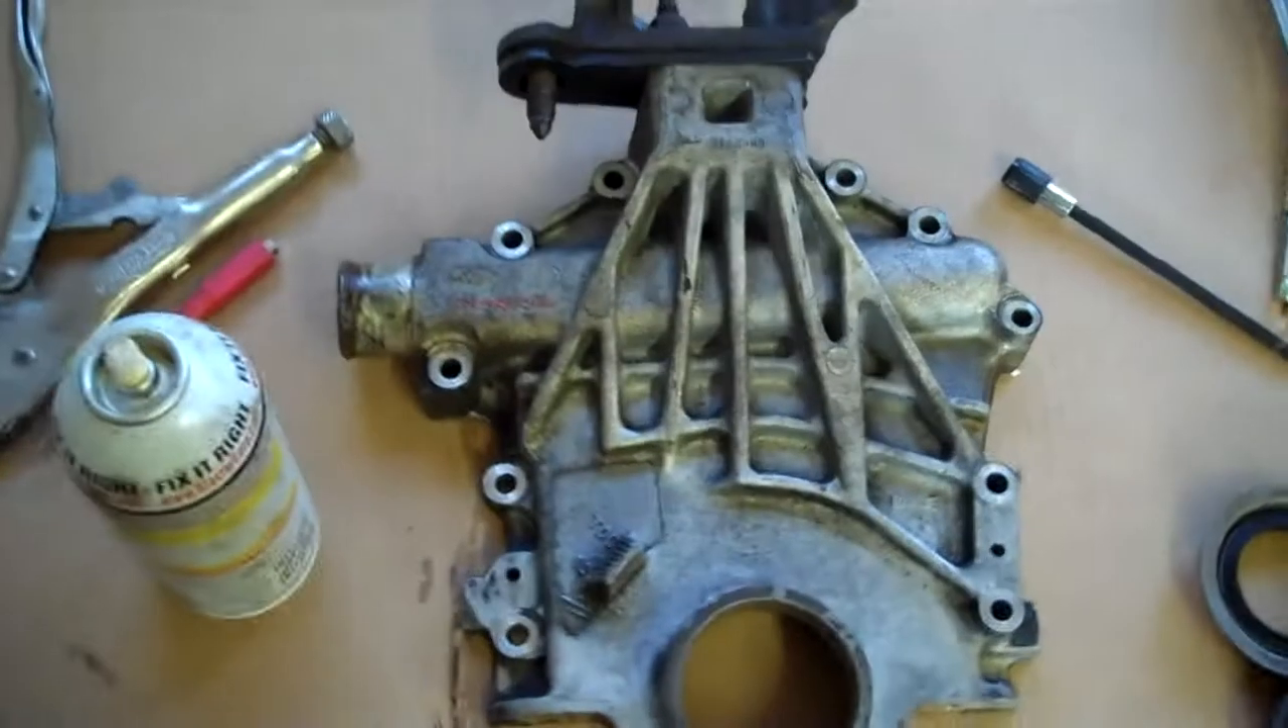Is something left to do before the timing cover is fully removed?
No.